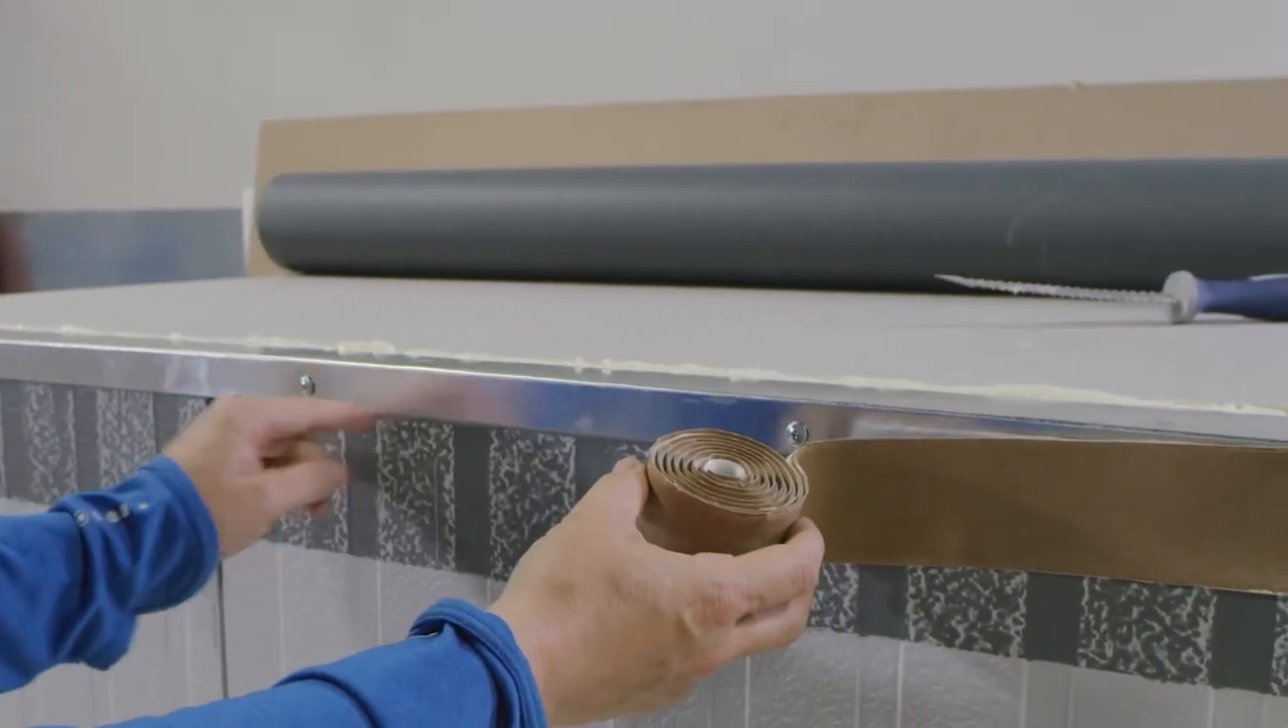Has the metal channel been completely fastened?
Yes.